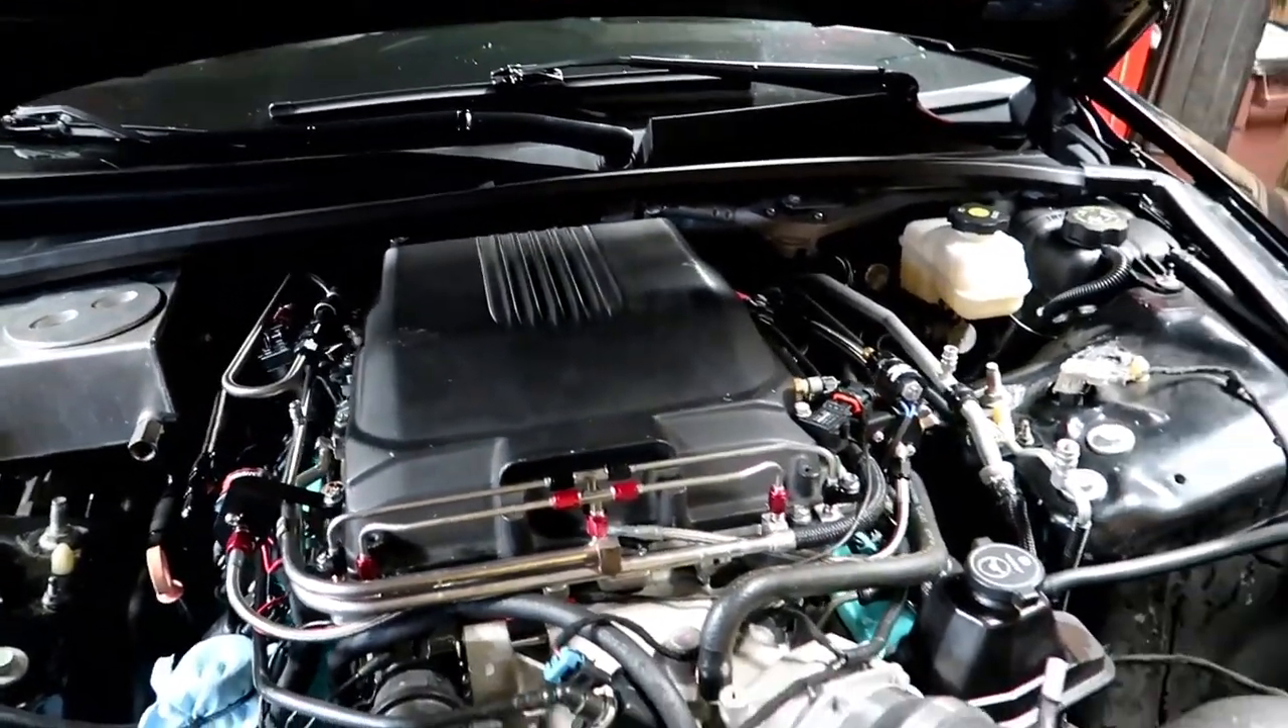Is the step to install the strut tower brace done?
No.